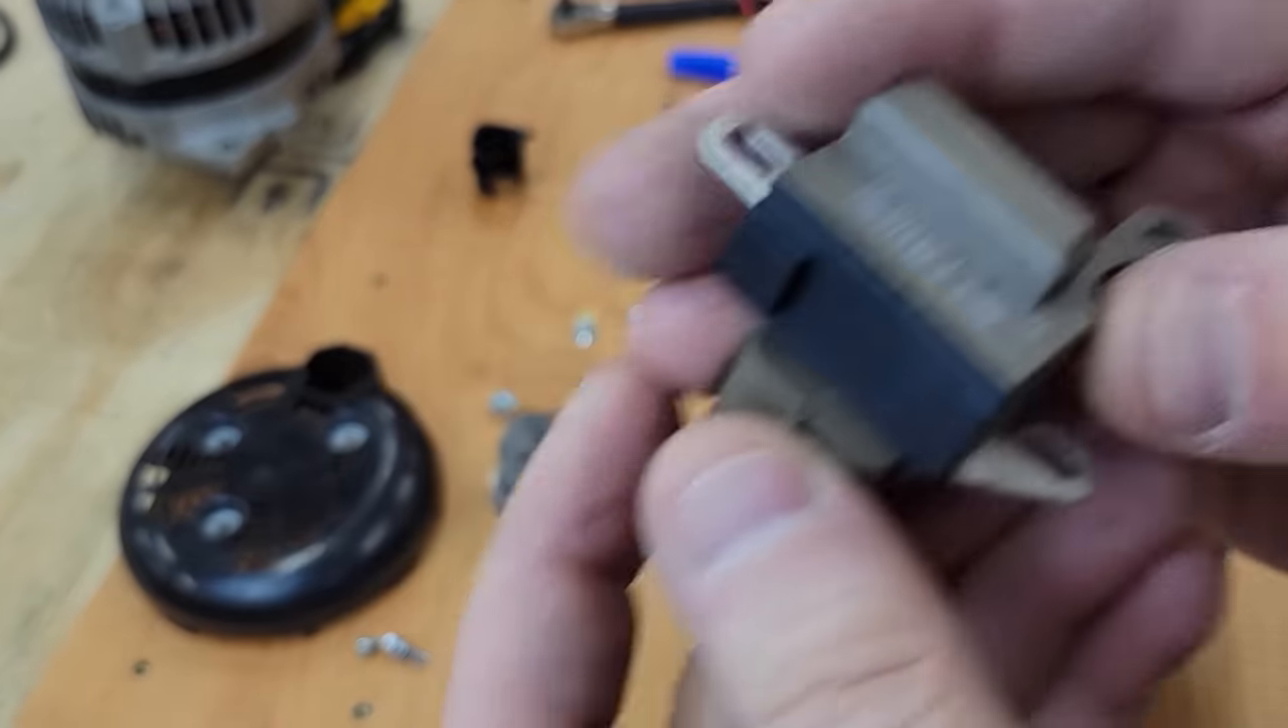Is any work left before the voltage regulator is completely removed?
No.